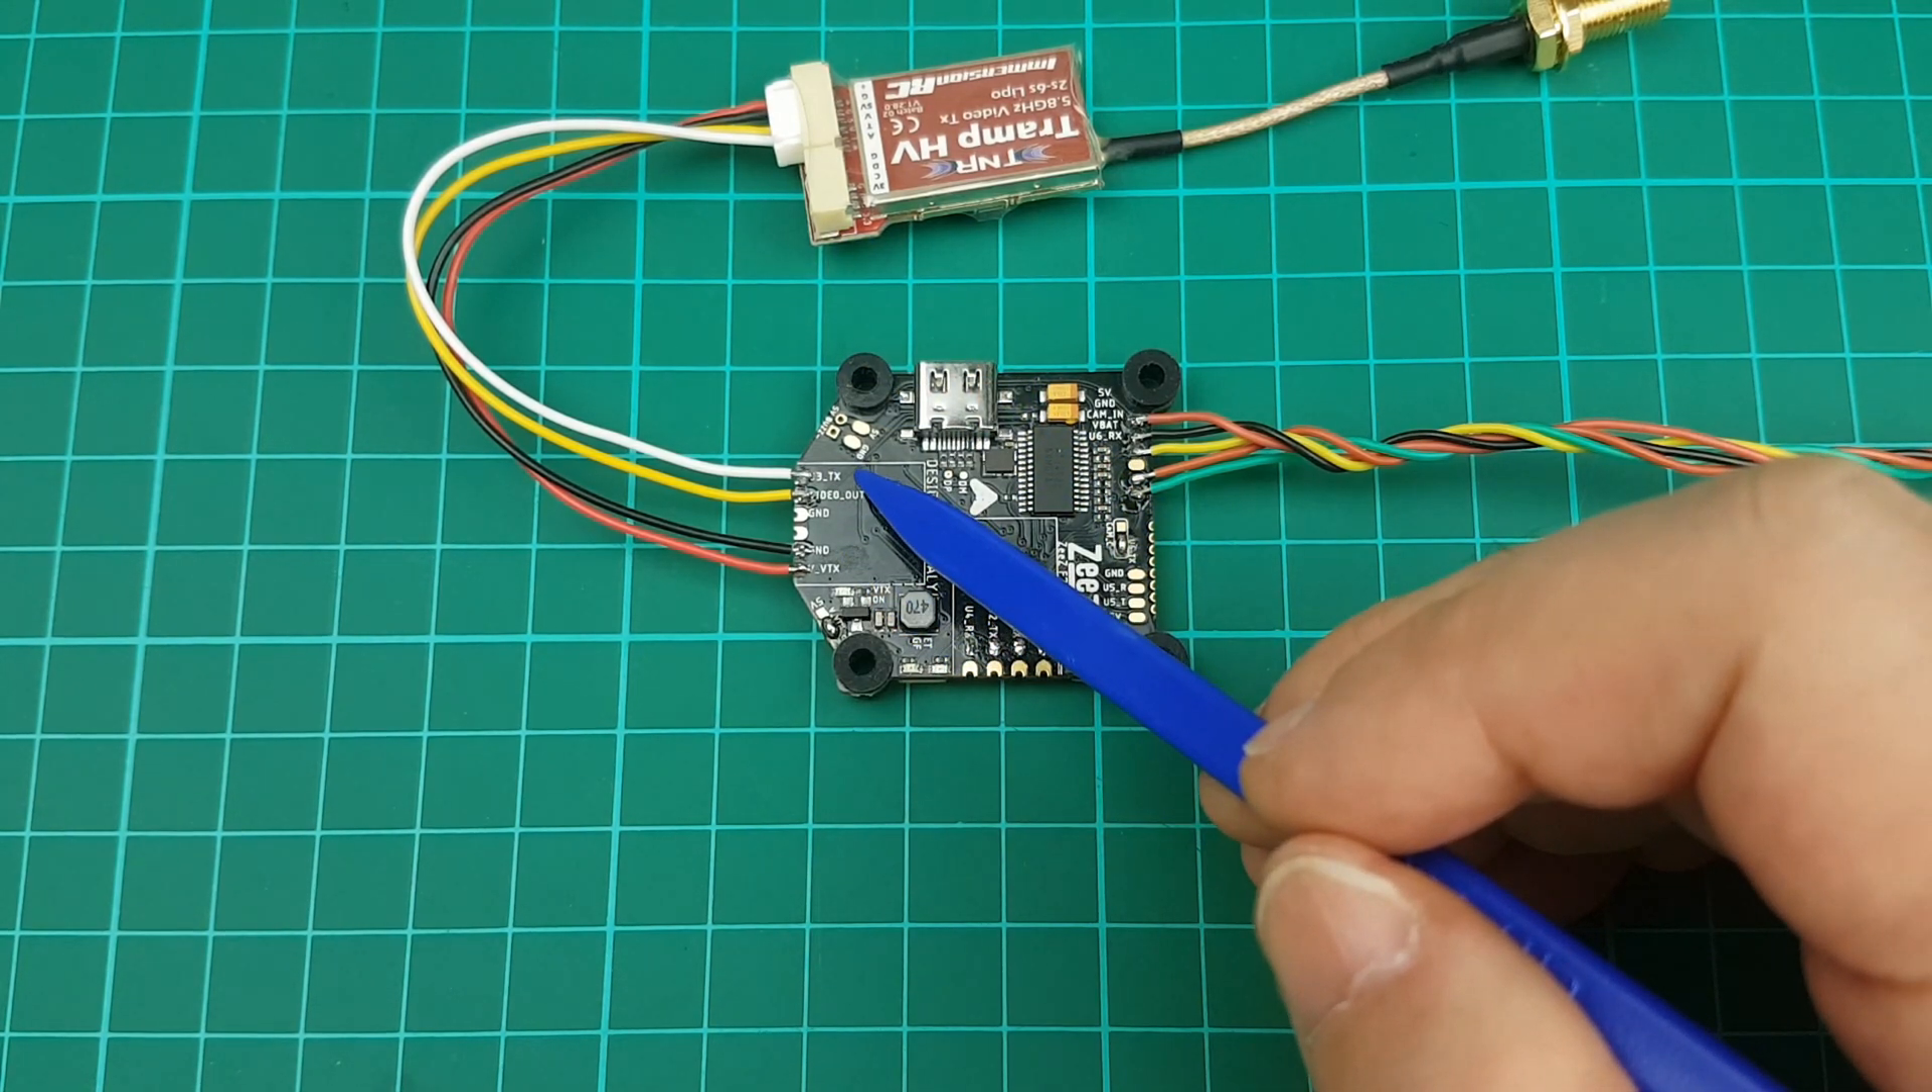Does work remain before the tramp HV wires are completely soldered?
No.